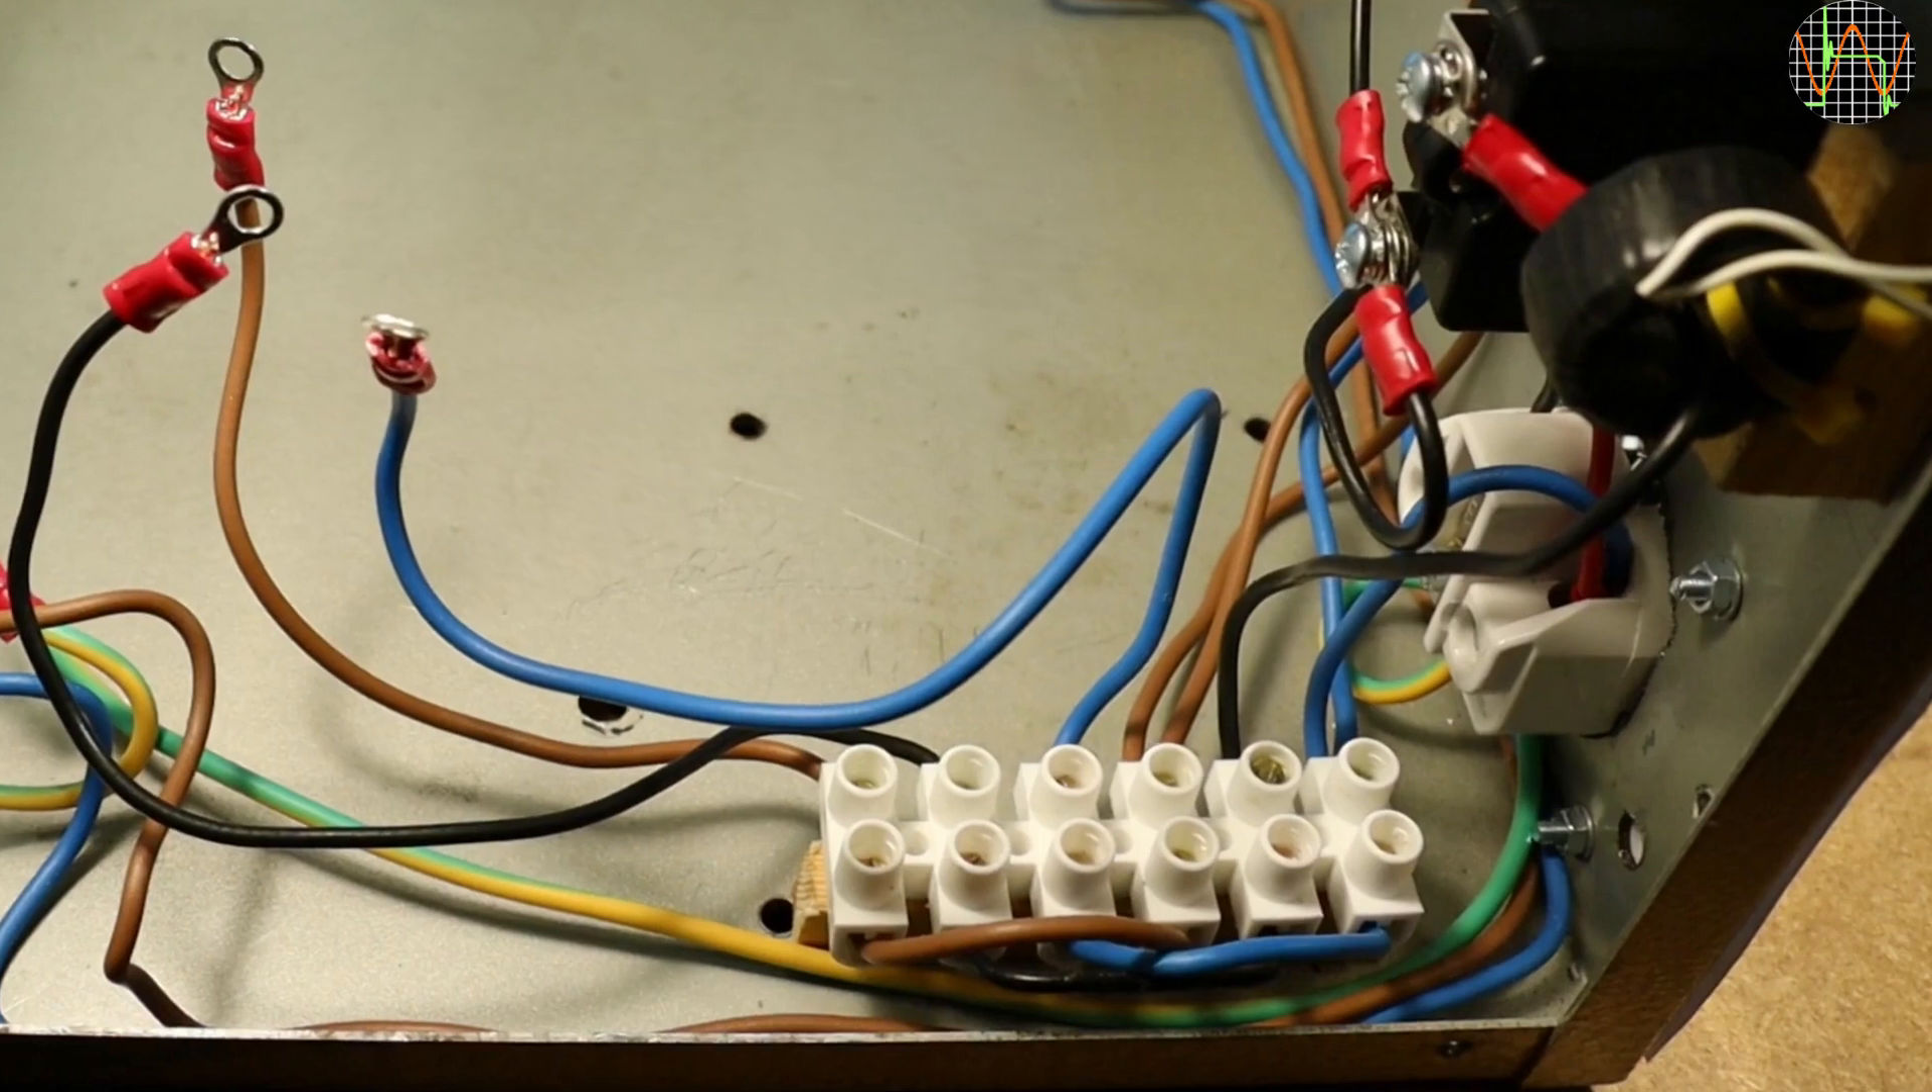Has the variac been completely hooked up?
No.